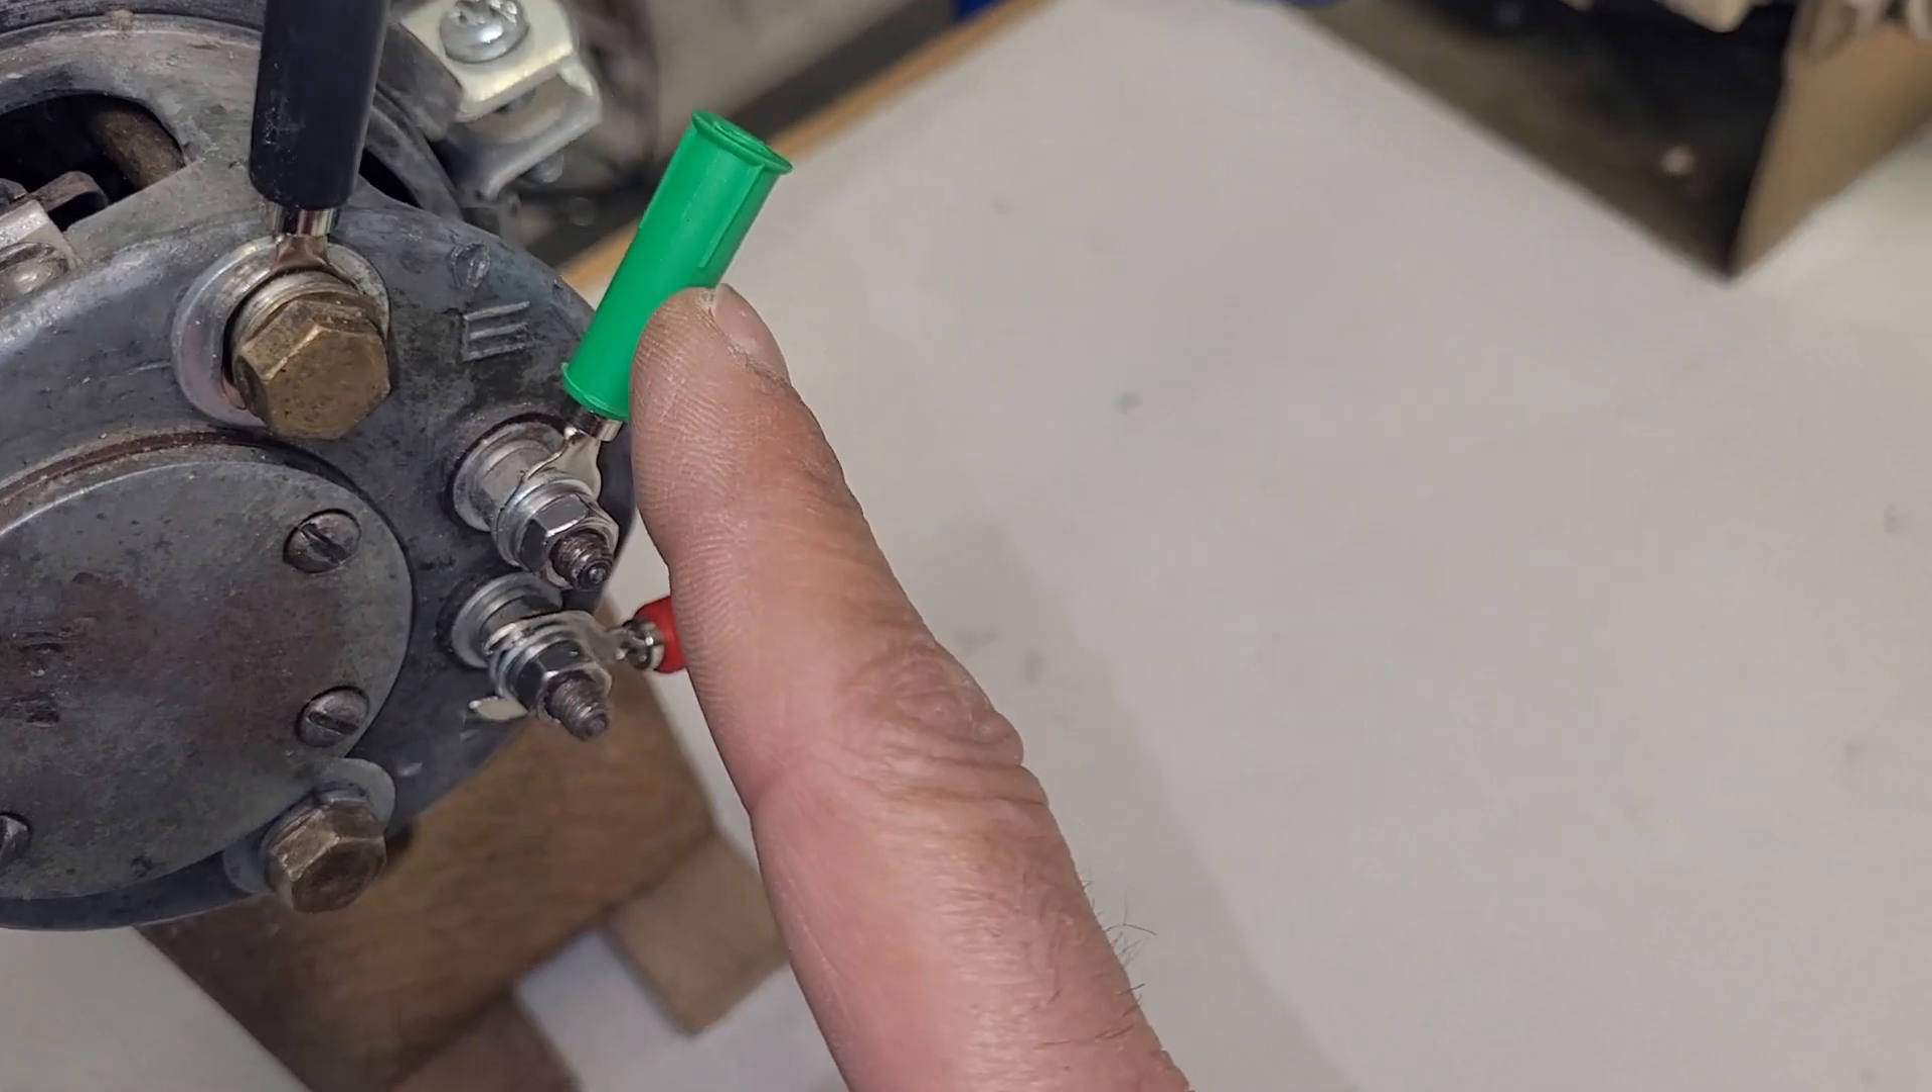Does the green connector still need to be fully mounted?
No.